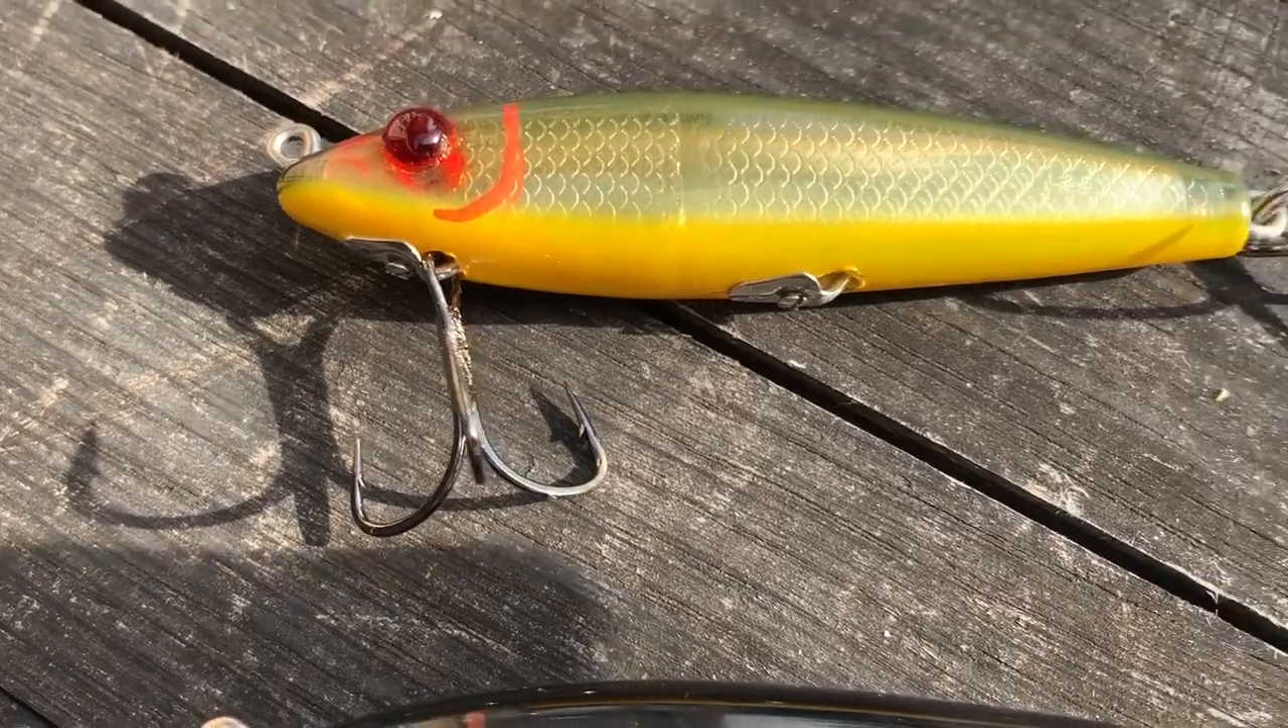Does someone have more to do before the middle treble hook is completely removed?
No.